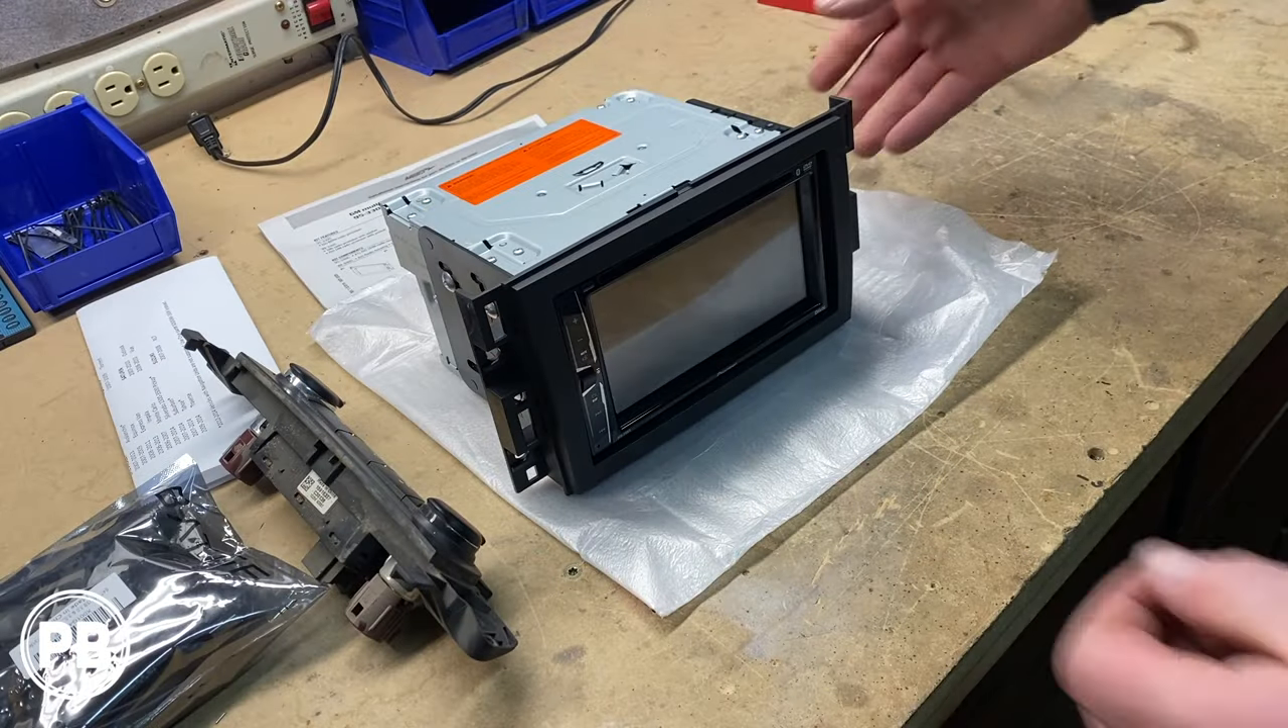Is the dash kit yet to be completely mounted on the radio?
No.